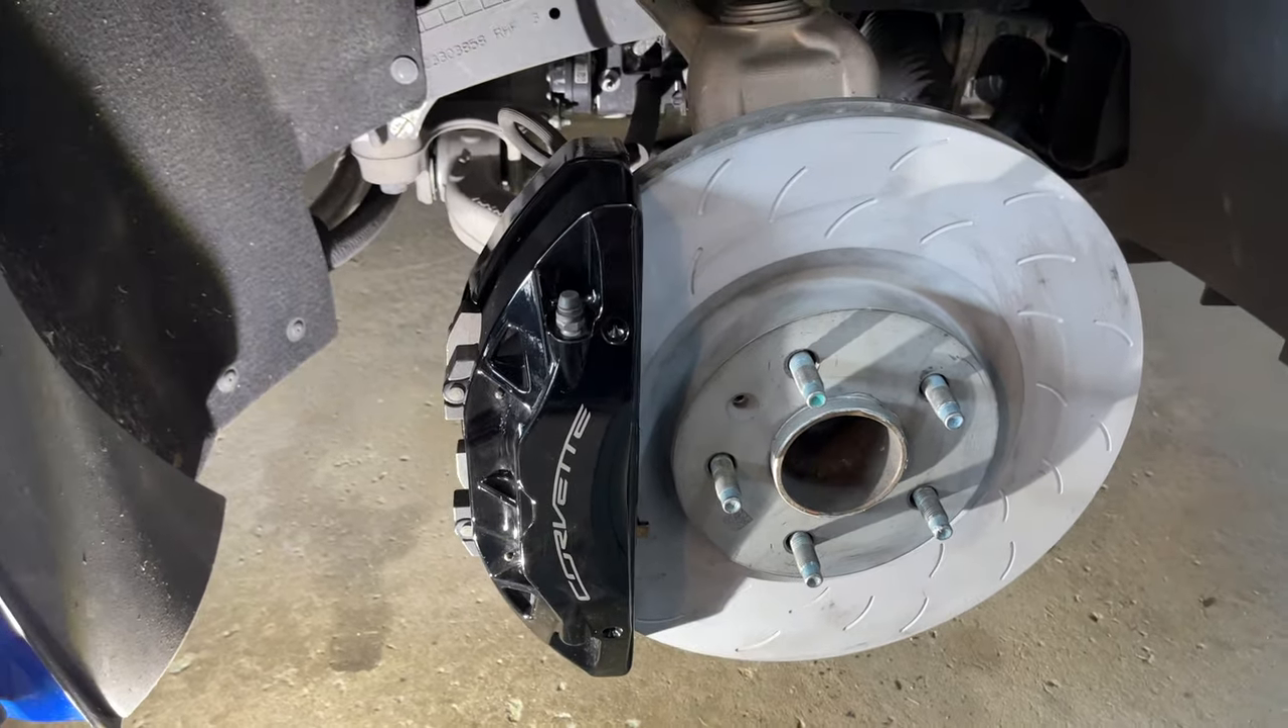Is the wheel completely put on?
No.